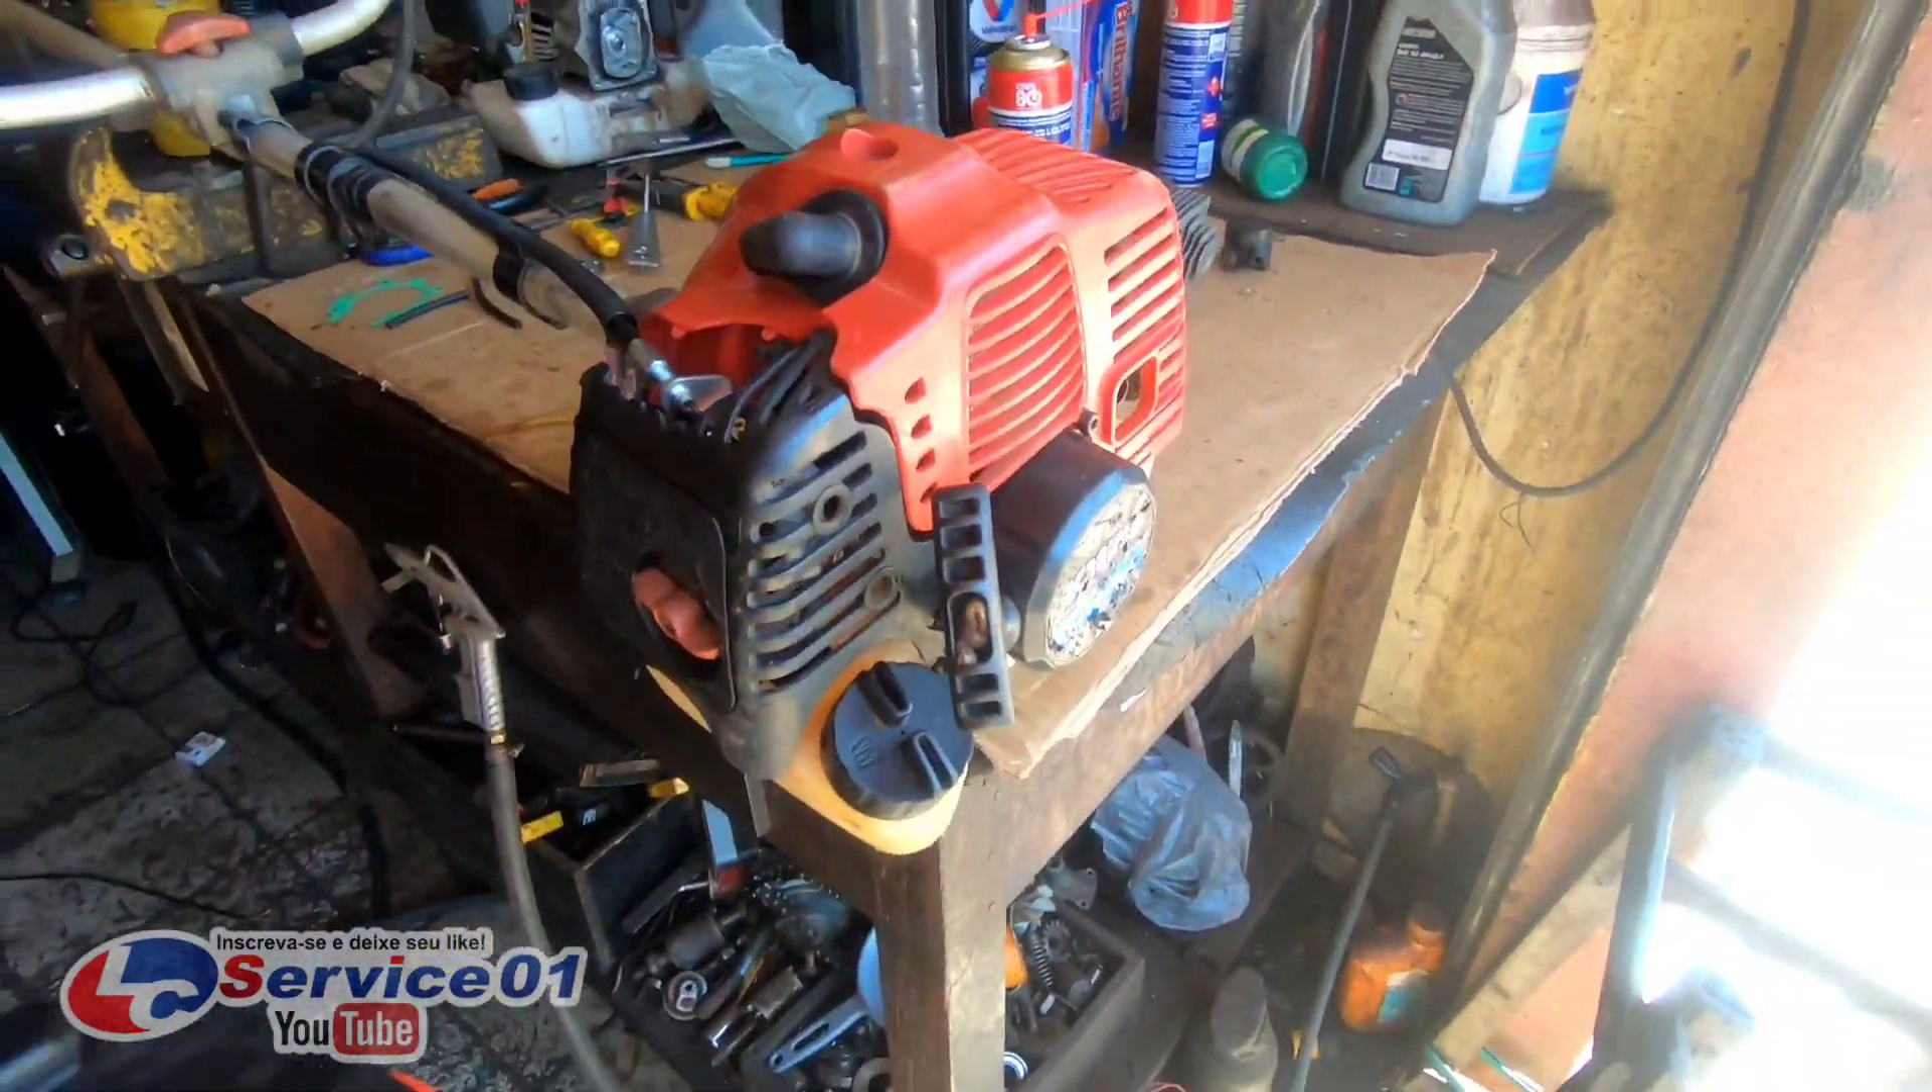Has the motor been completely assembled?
Yes.